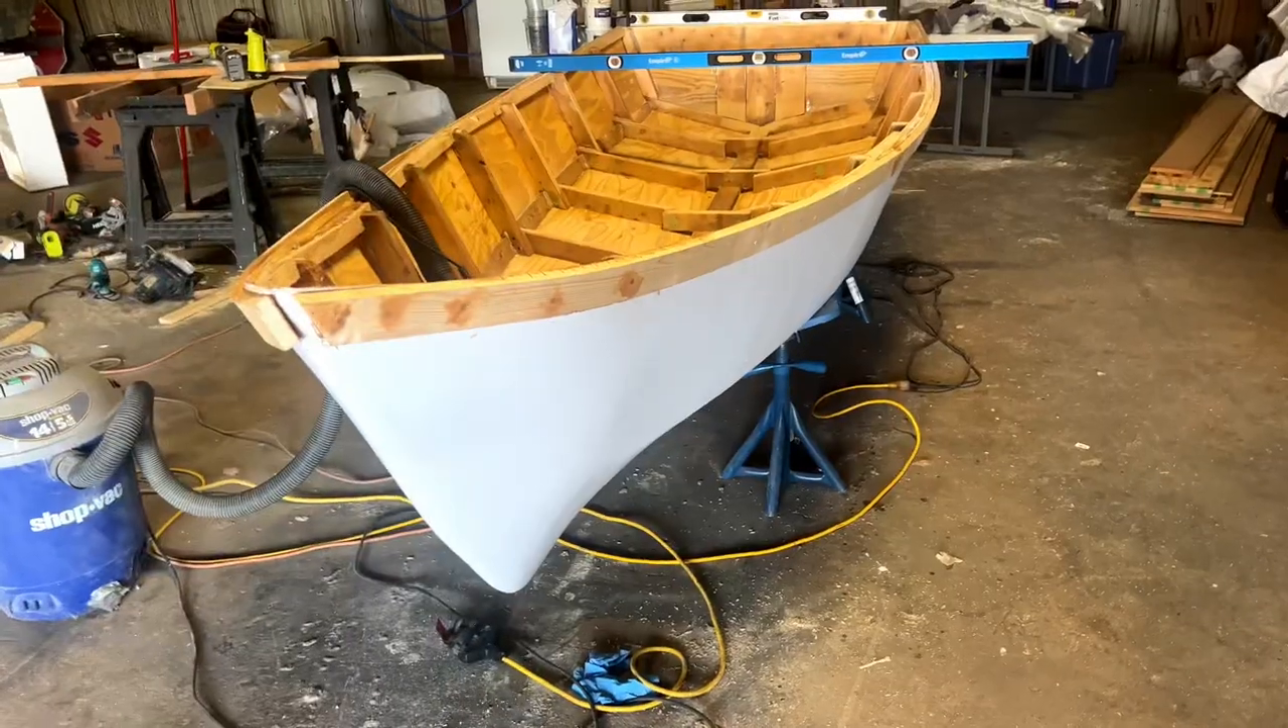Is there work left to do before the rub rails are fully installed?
No.